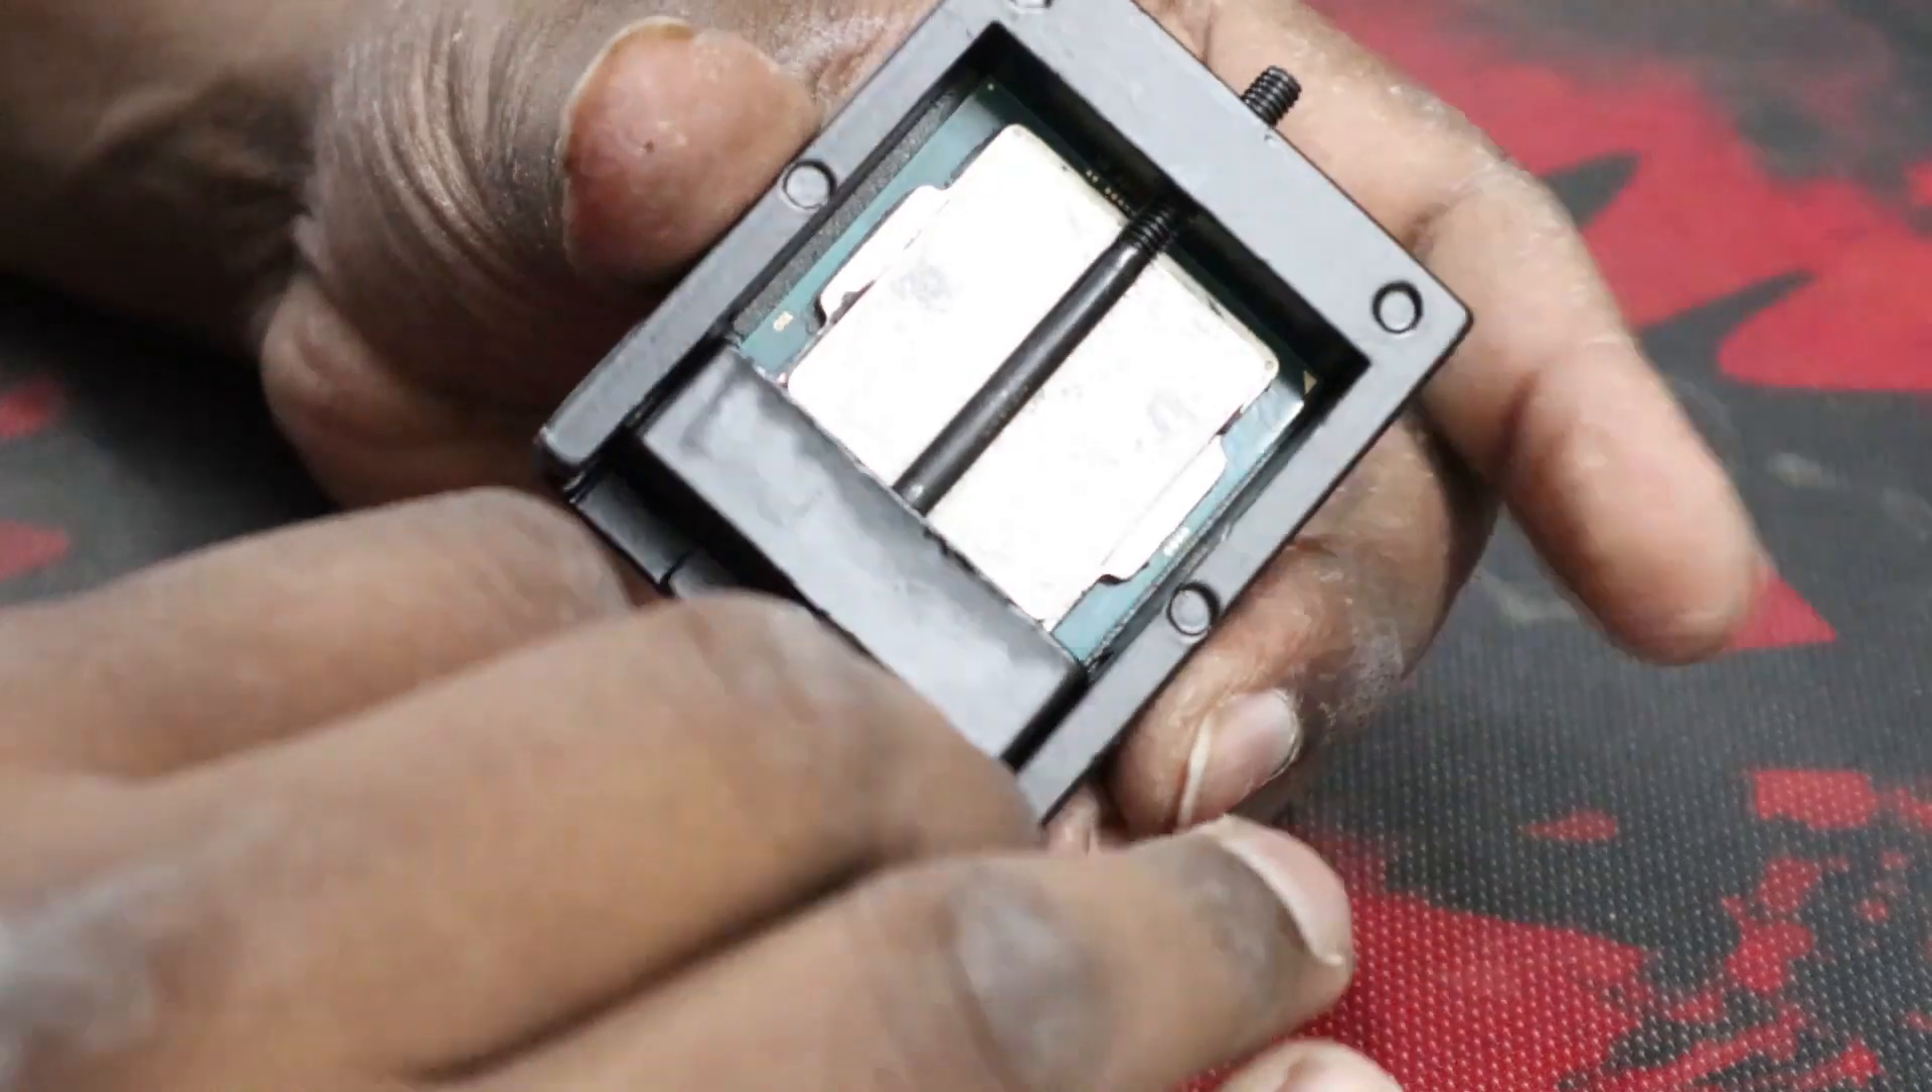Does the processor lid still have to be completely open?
Yes.